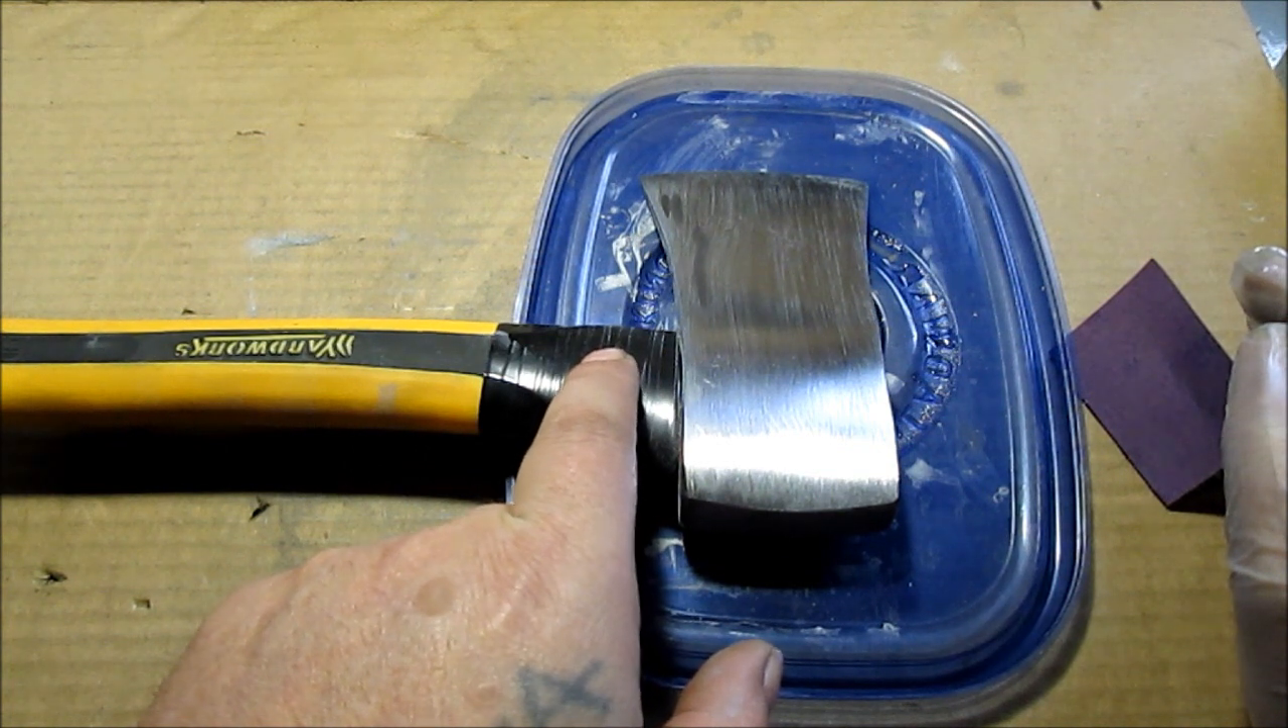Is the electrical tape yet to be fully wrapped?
No.